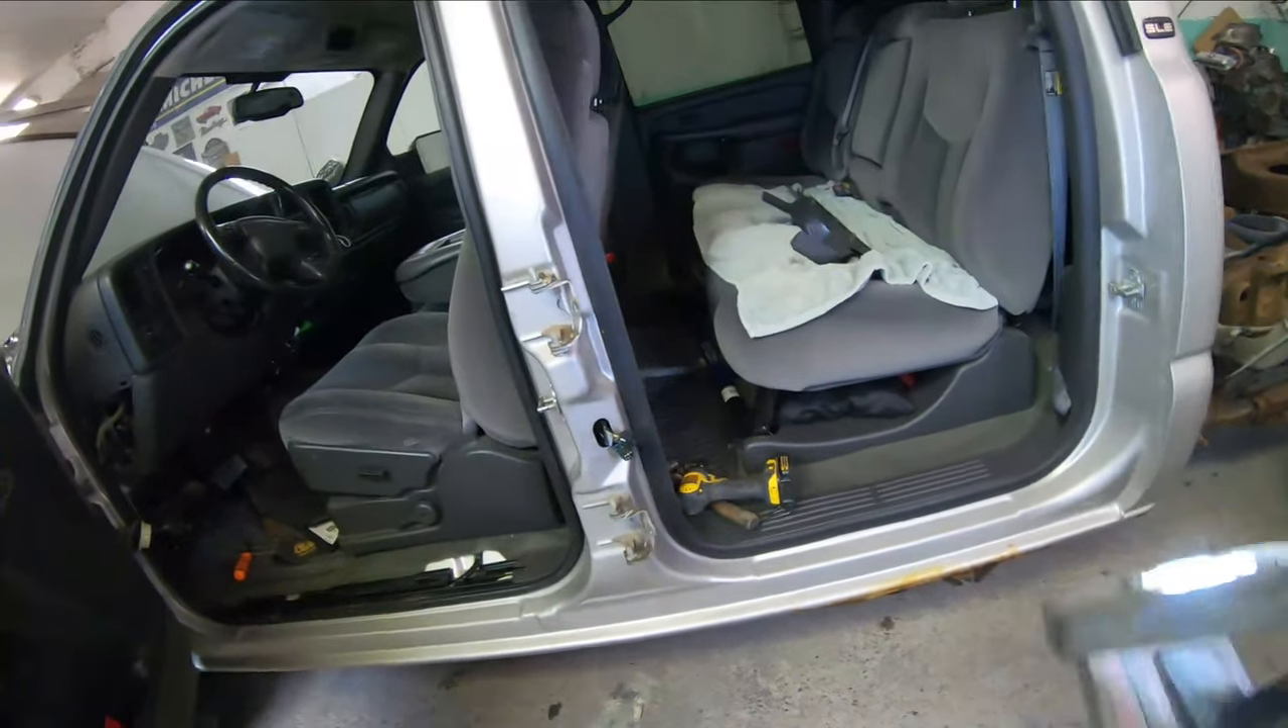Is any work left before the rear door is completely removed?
No.